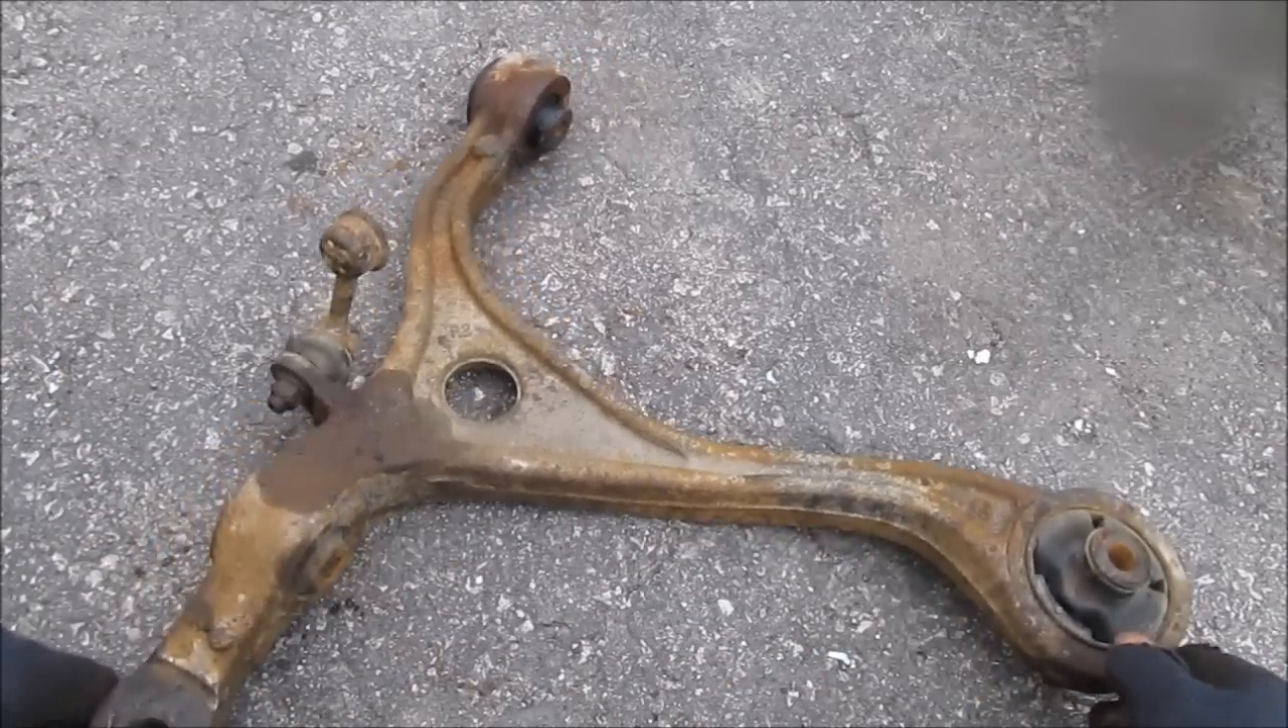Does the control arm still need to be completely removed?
No.